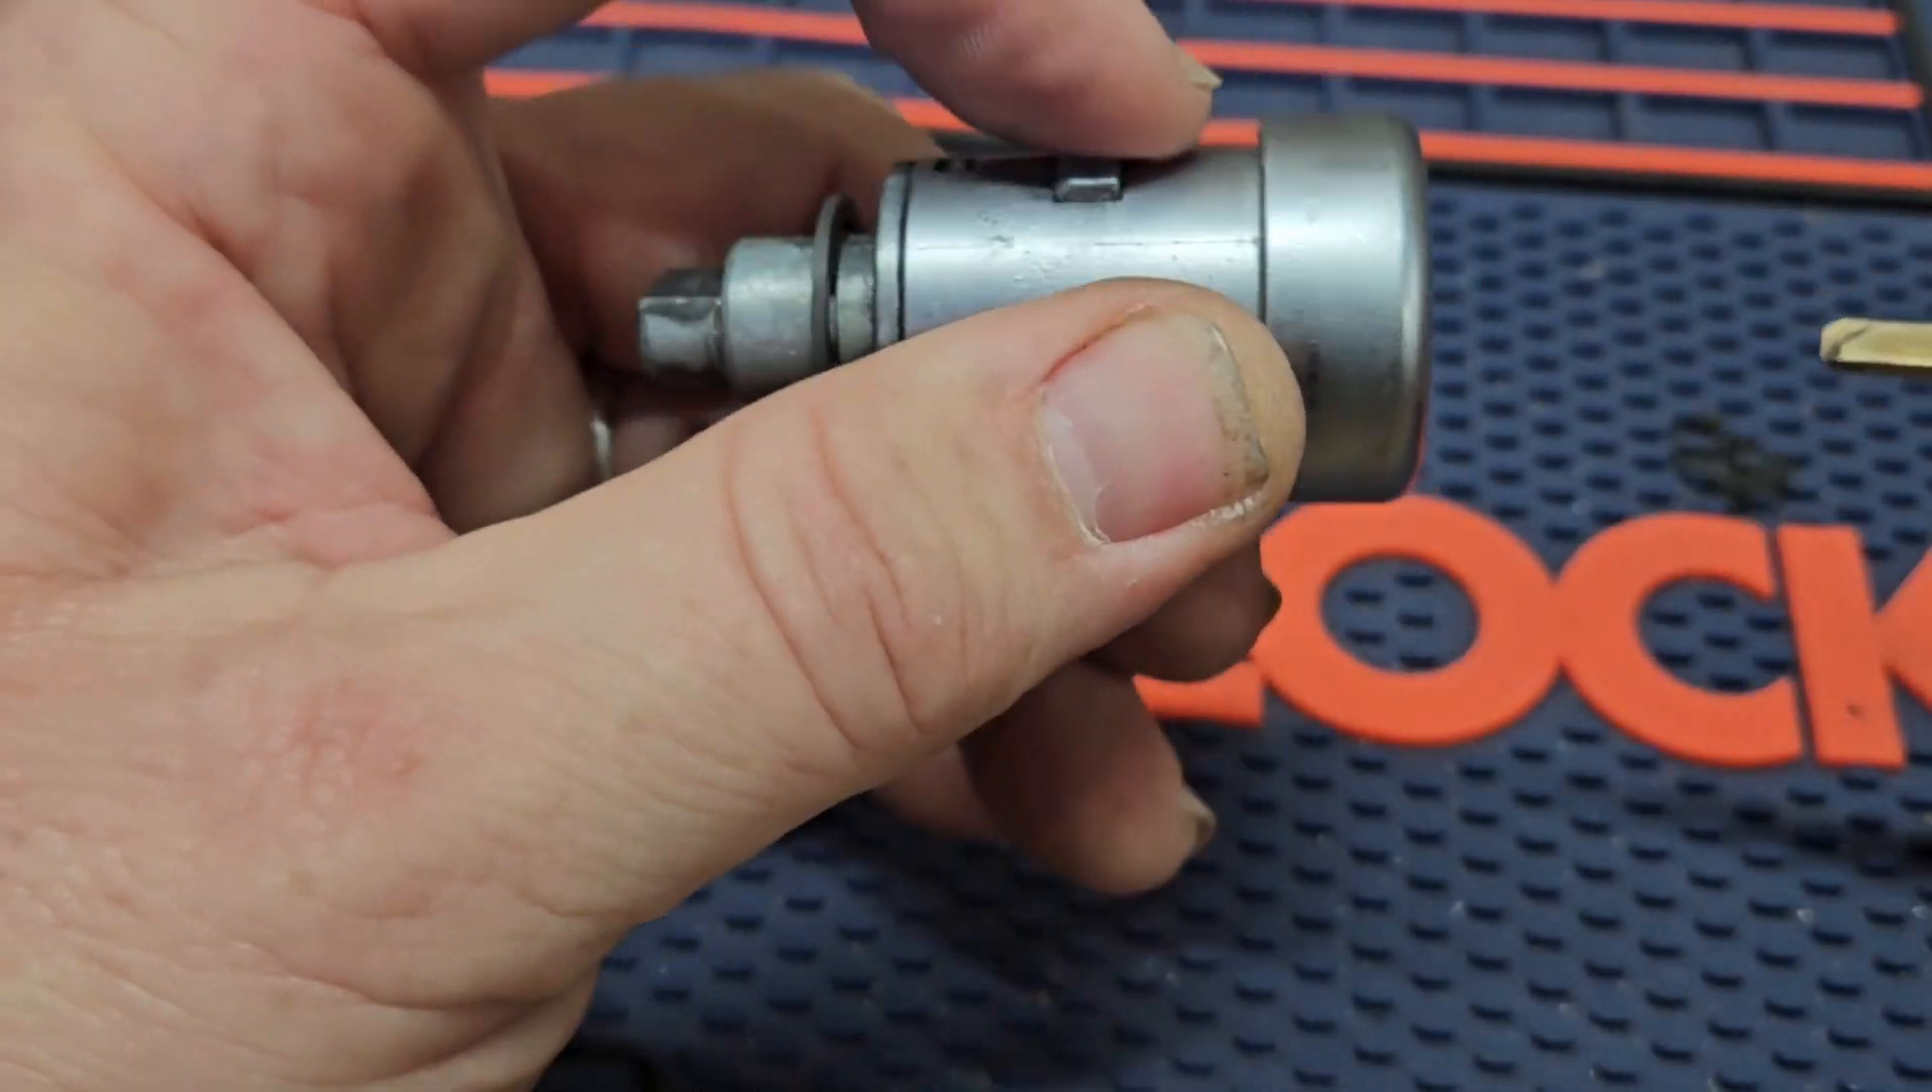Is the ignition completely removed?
Yes.